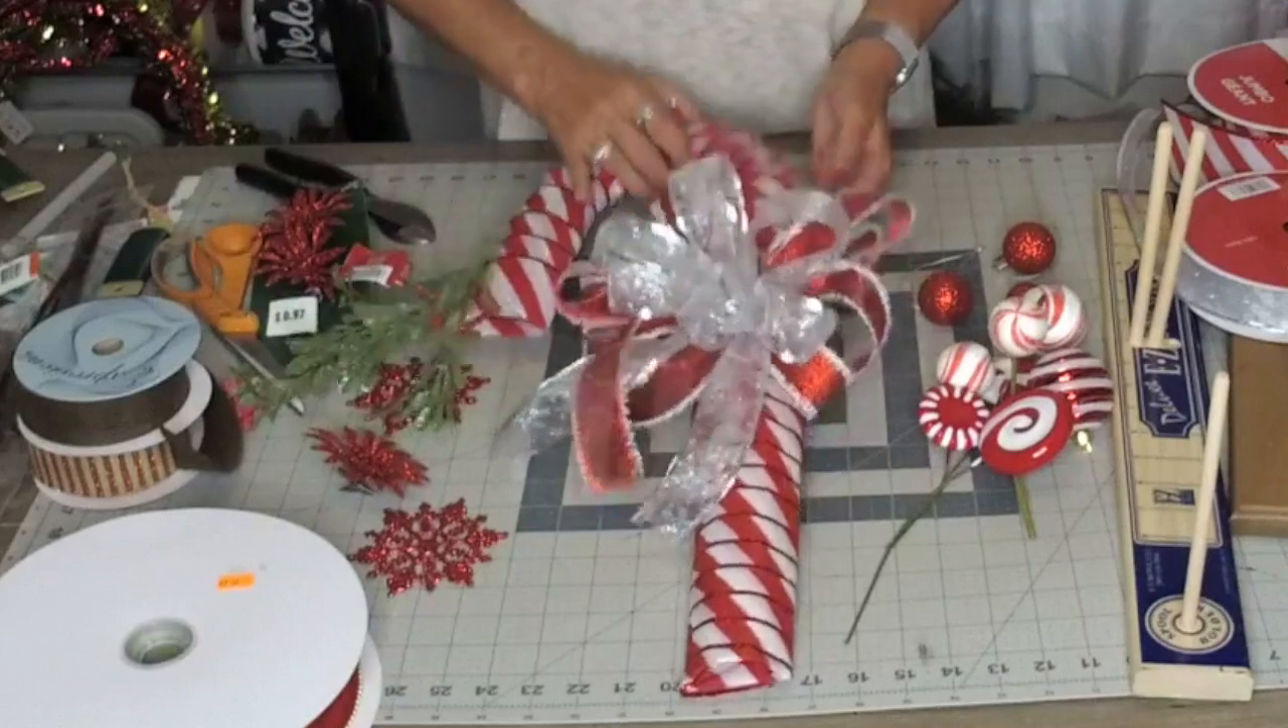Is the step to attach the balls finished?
No.